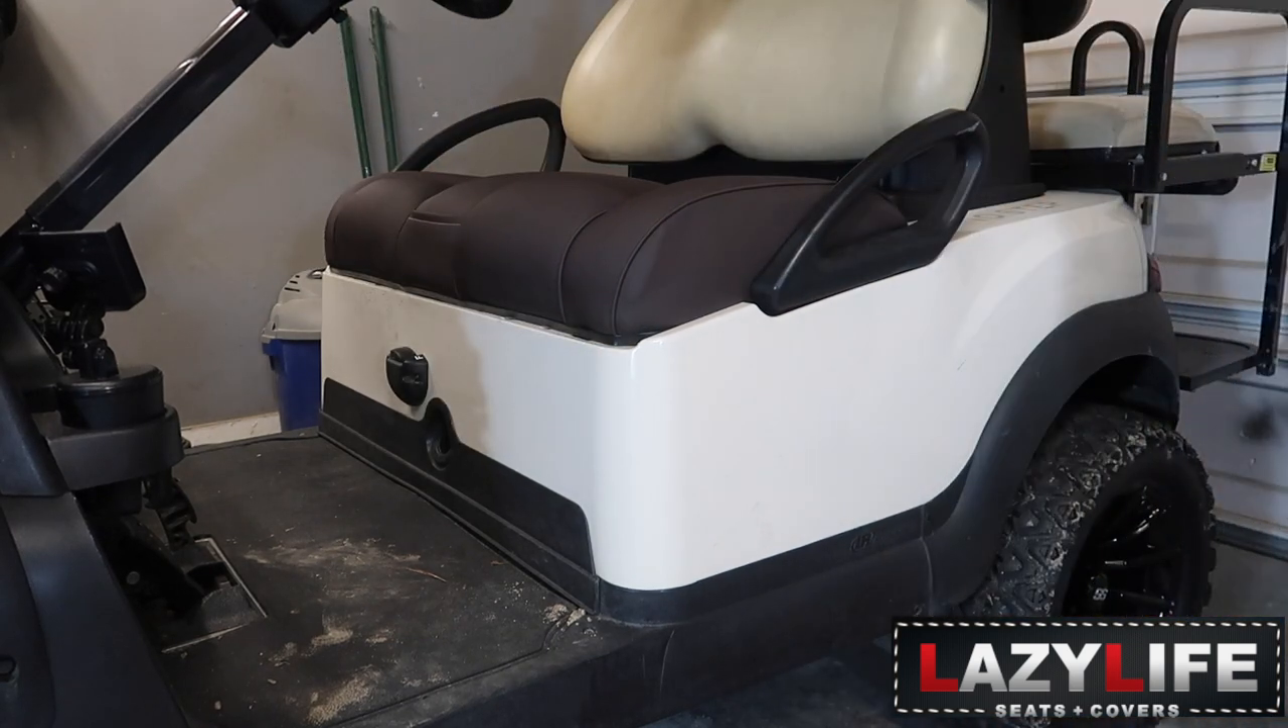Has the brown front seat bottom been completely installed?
Yes.